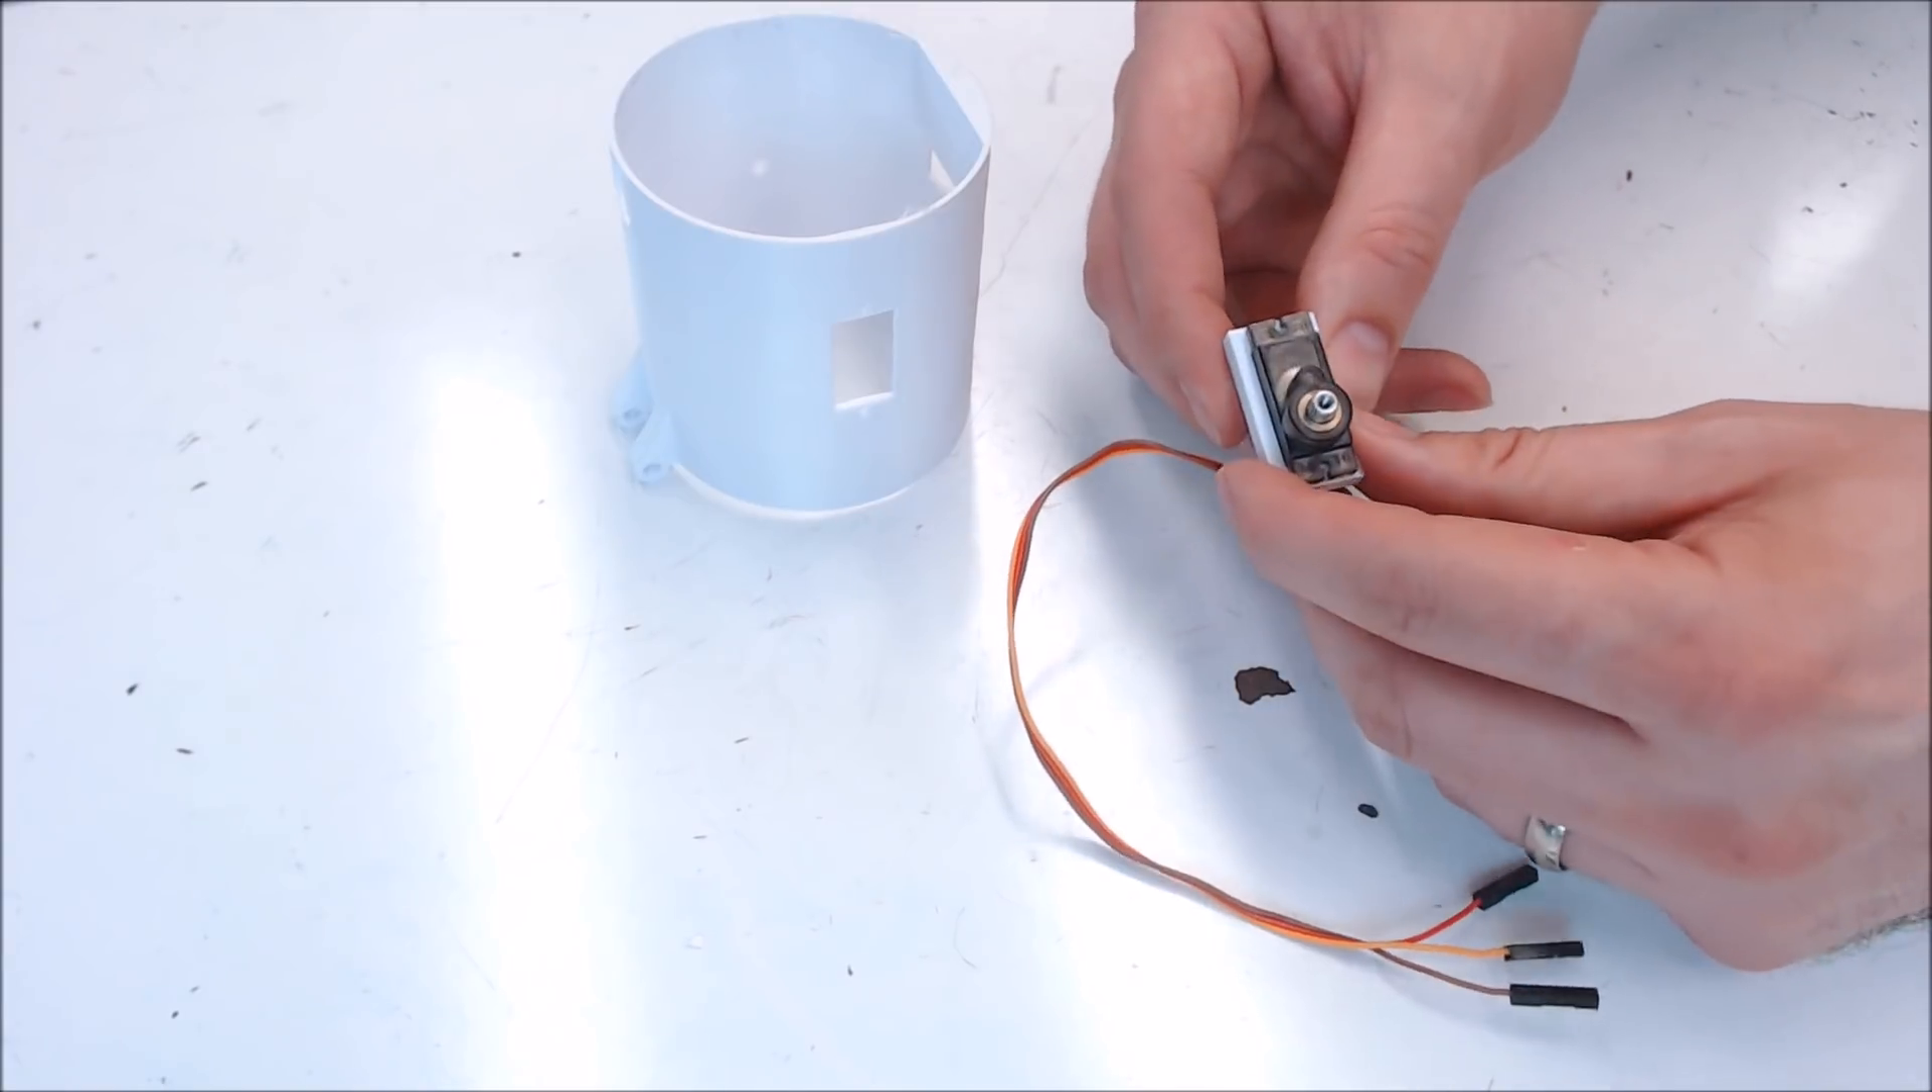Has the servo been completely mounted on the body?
No.